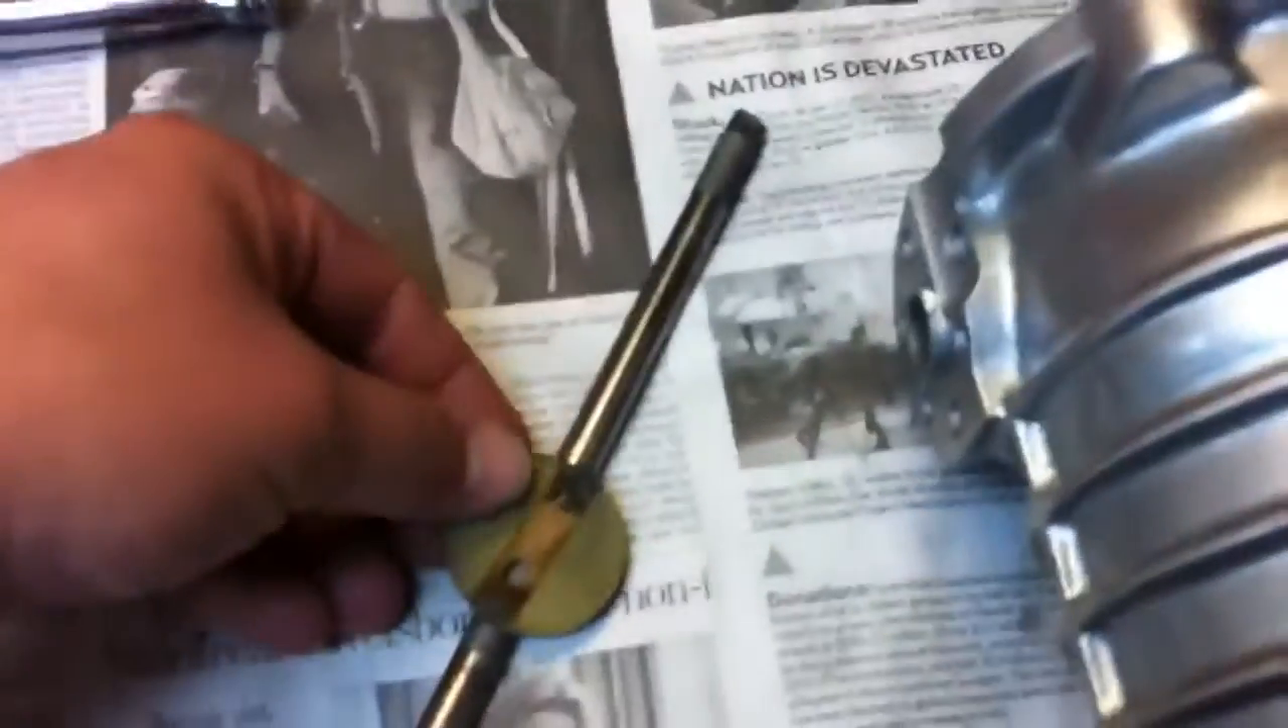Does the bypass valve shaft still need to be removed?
No.